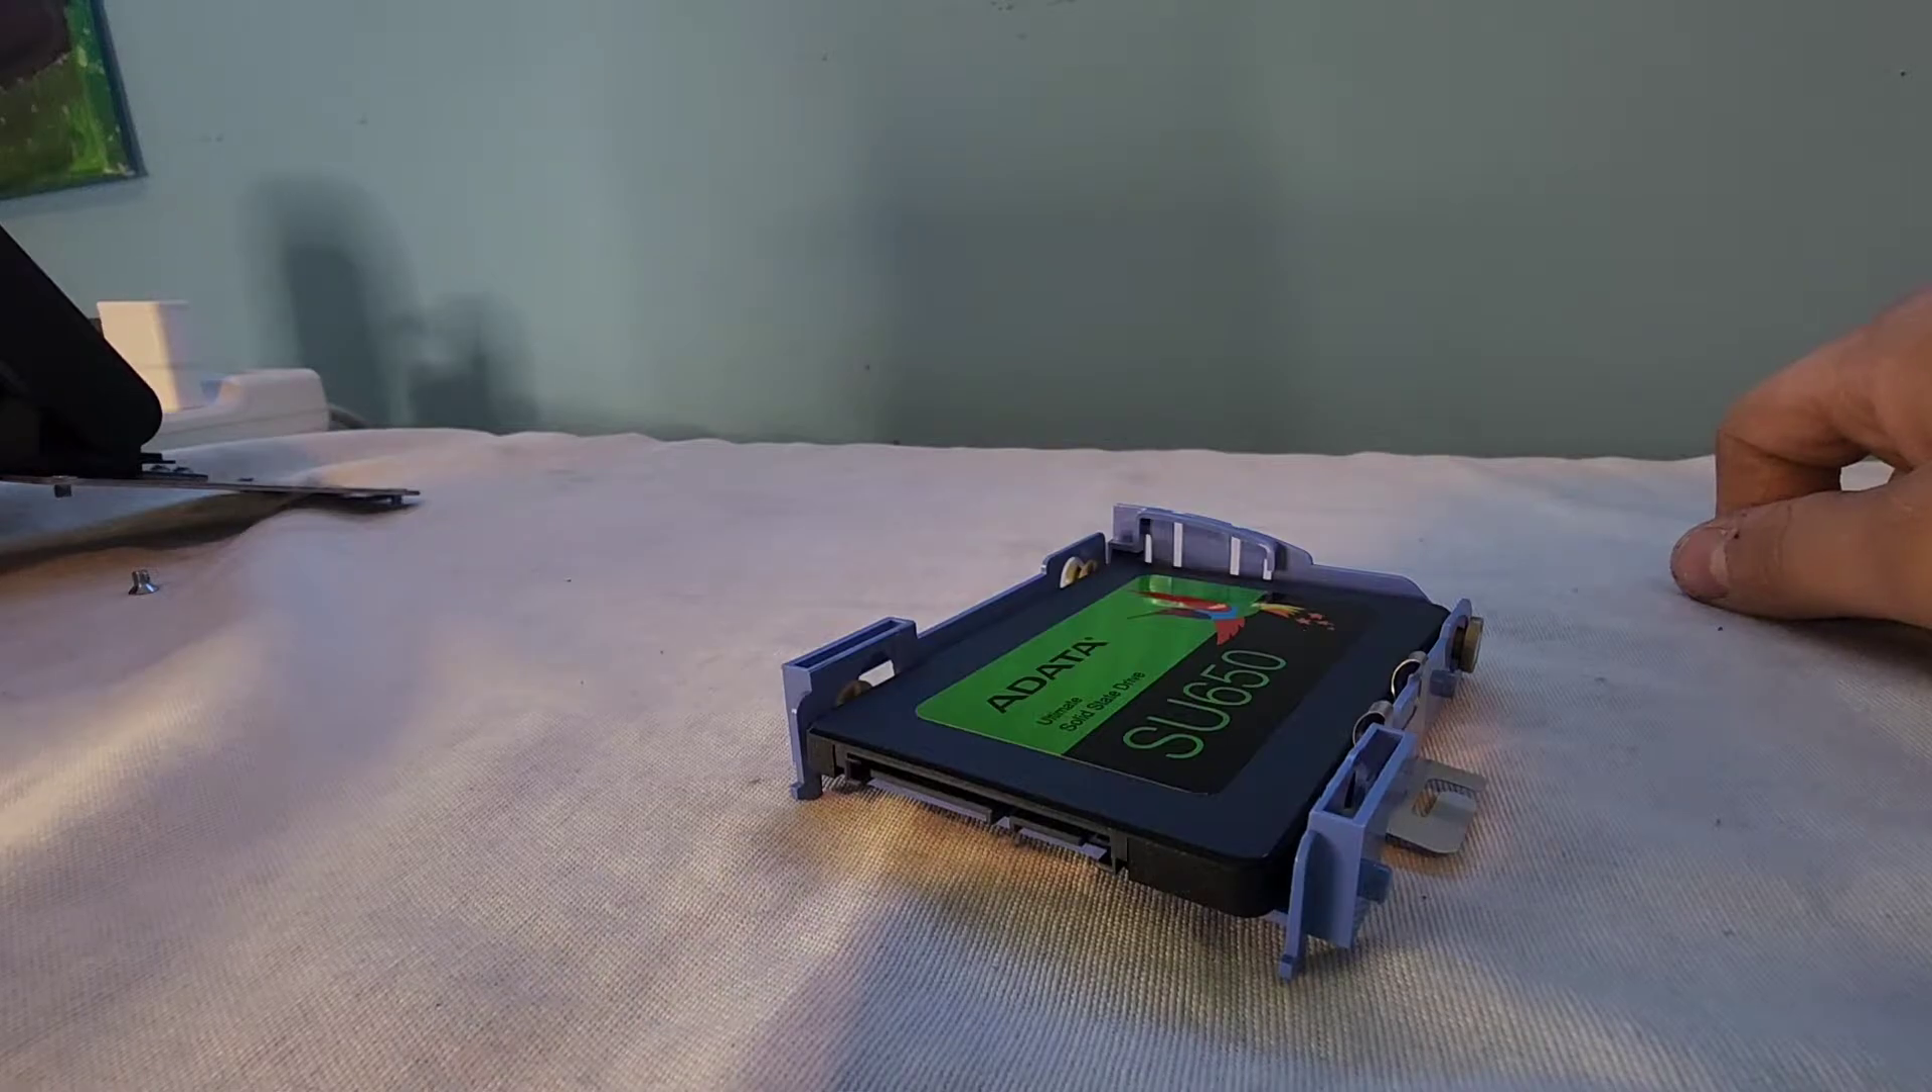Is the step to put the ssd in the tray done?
Yes.